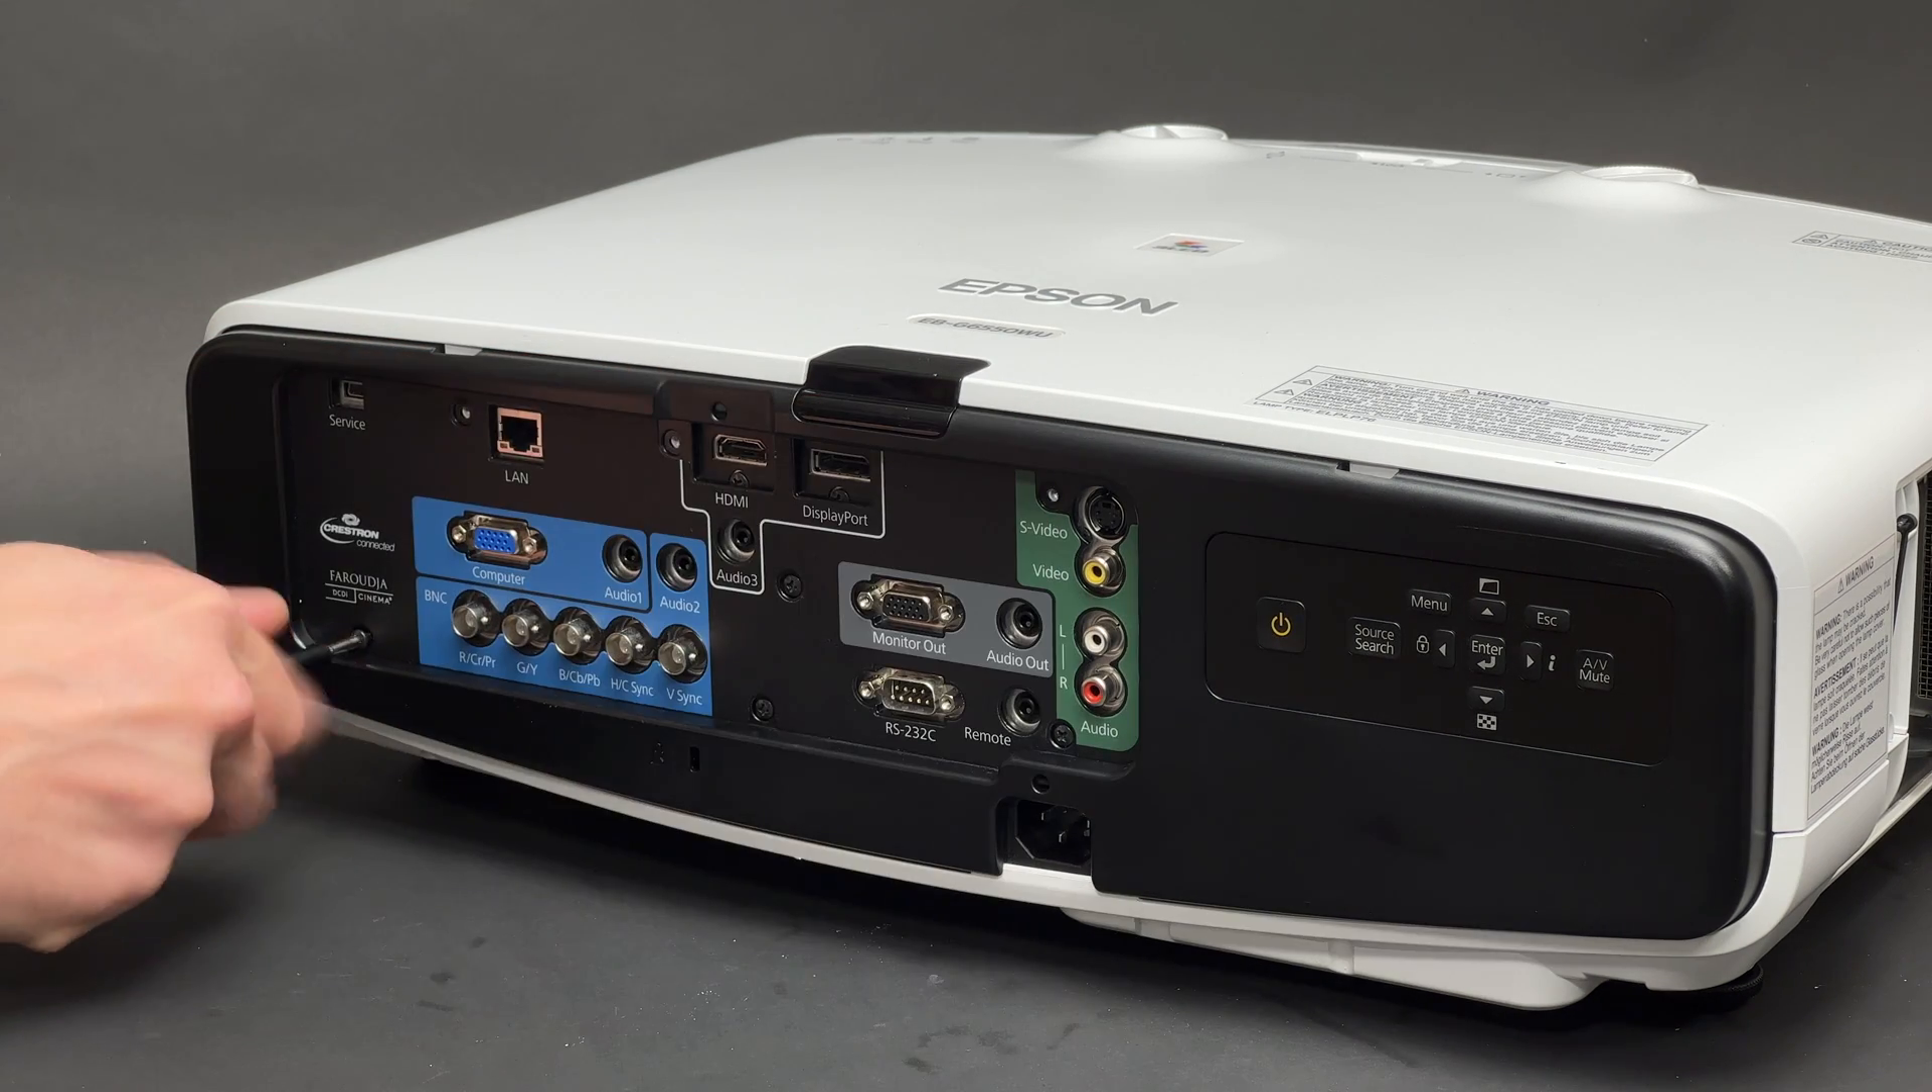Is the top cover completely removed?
No.